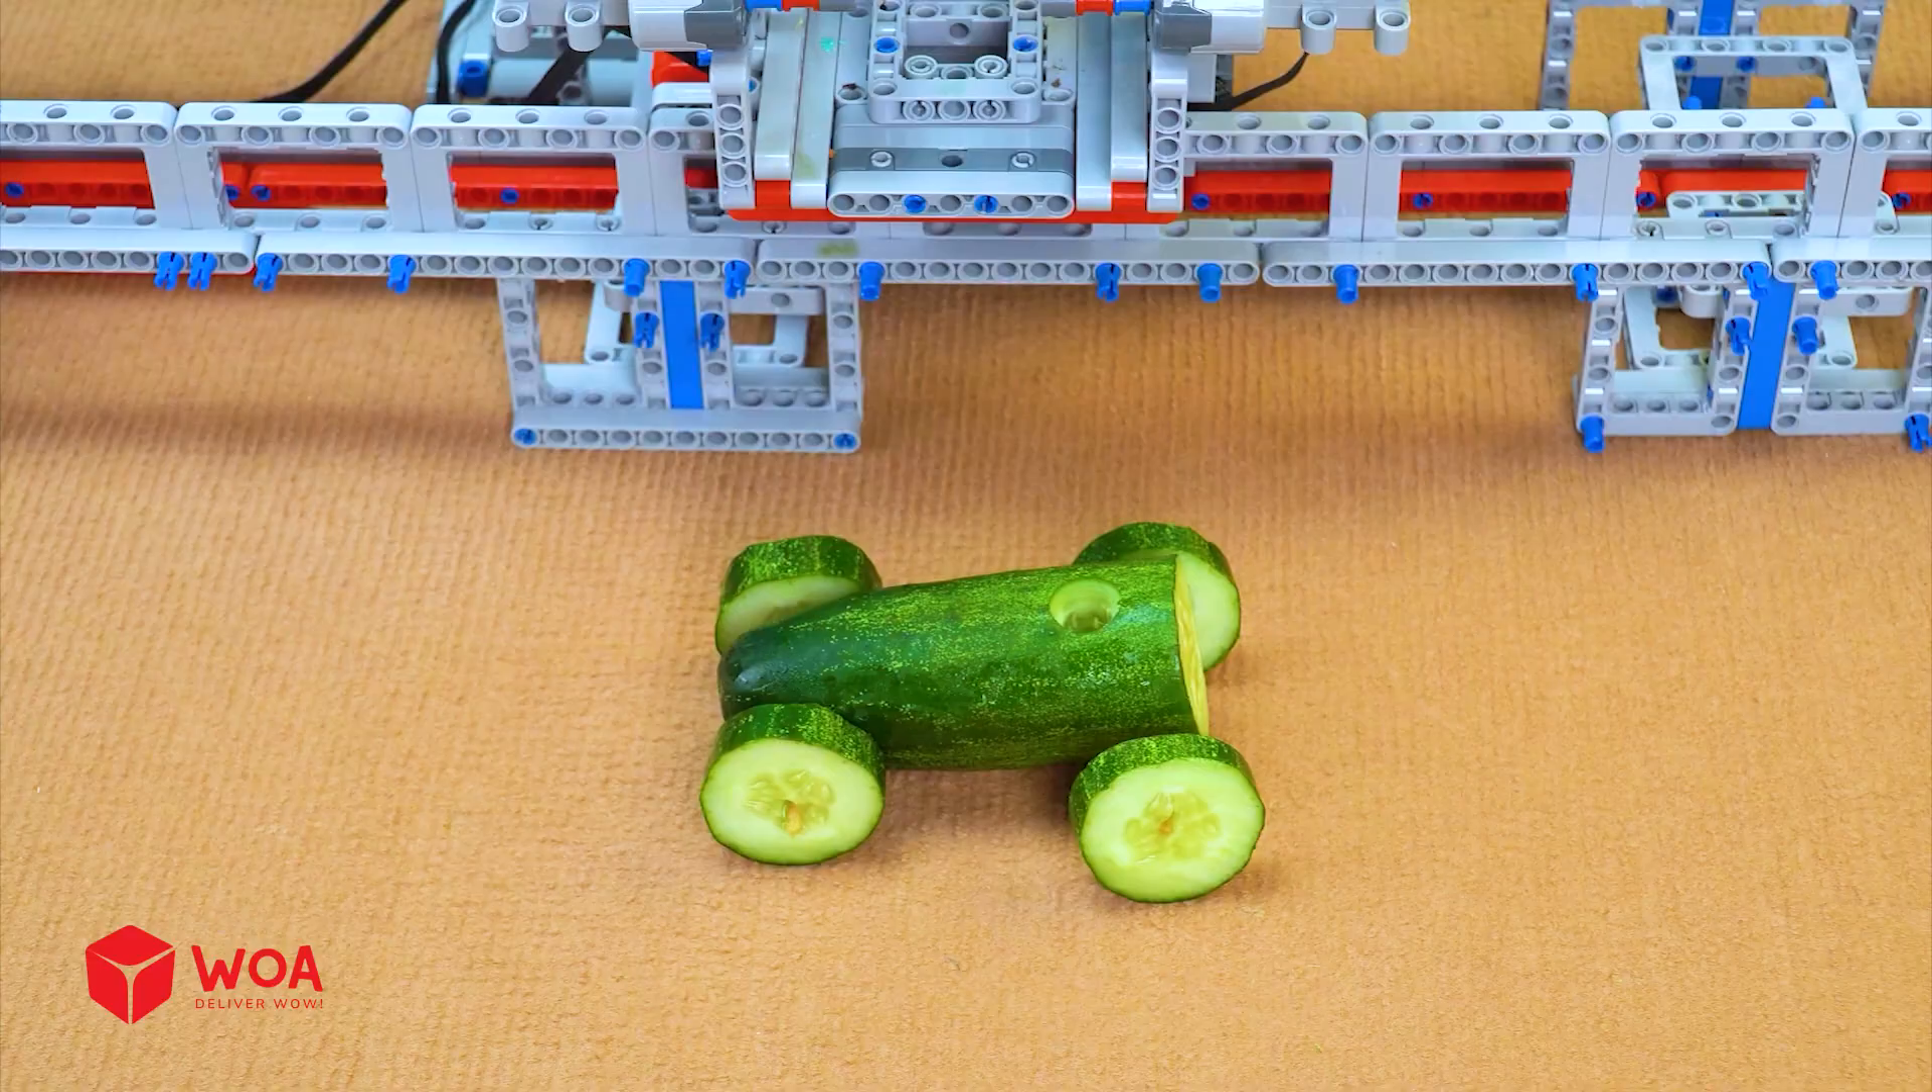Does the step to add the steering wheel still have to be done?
Yes.